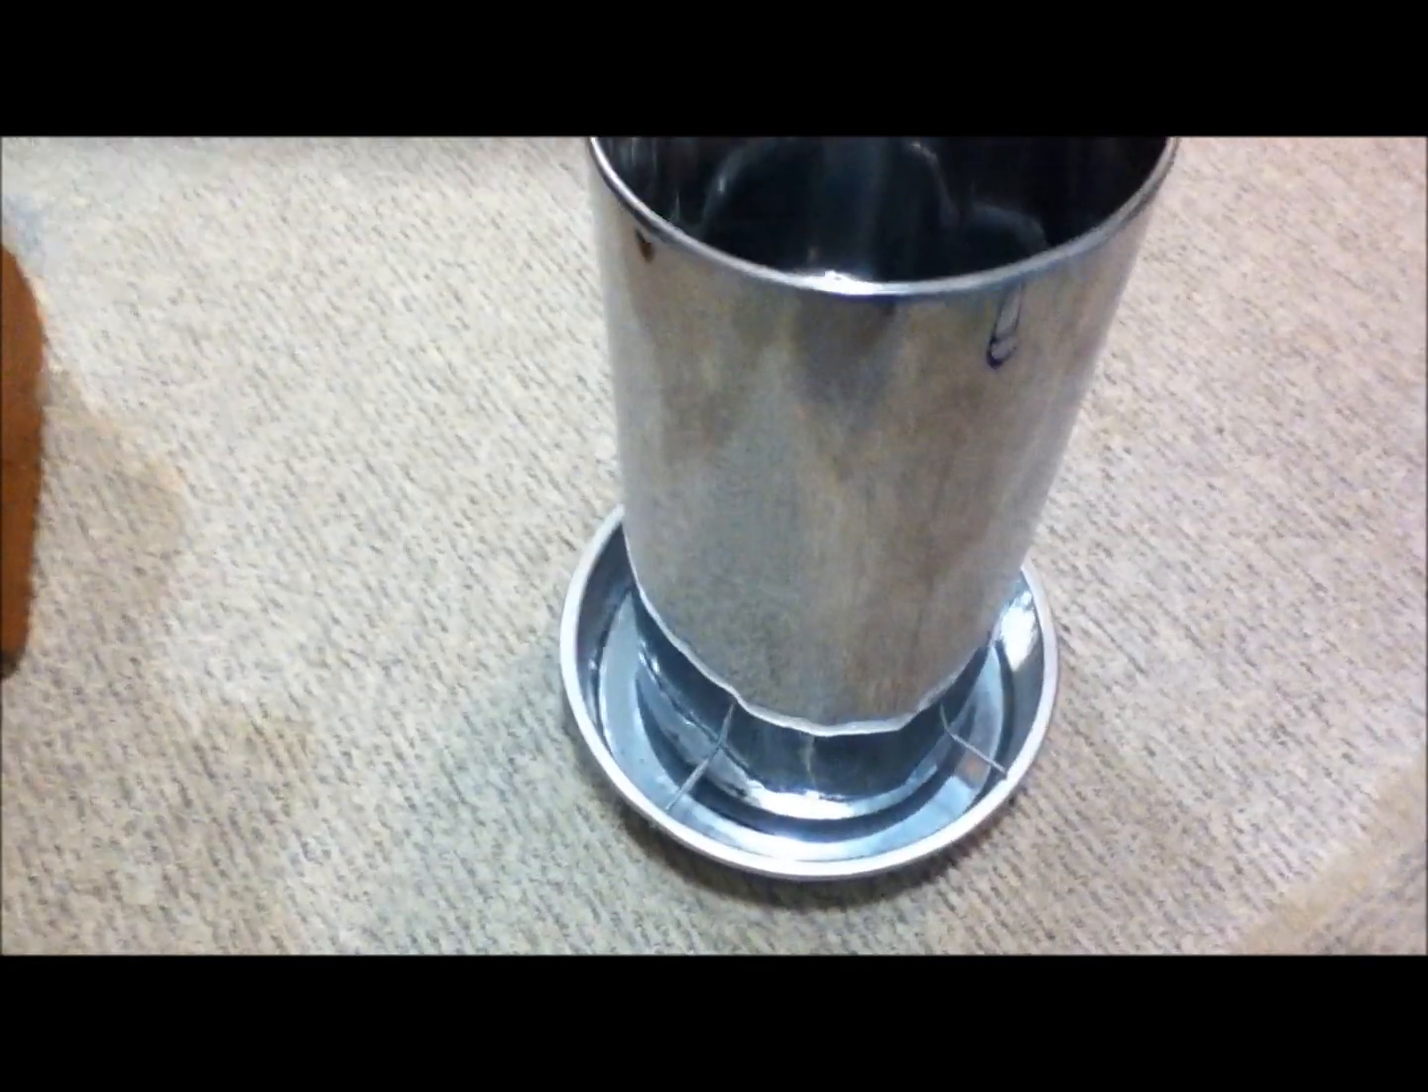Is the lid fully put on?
No.